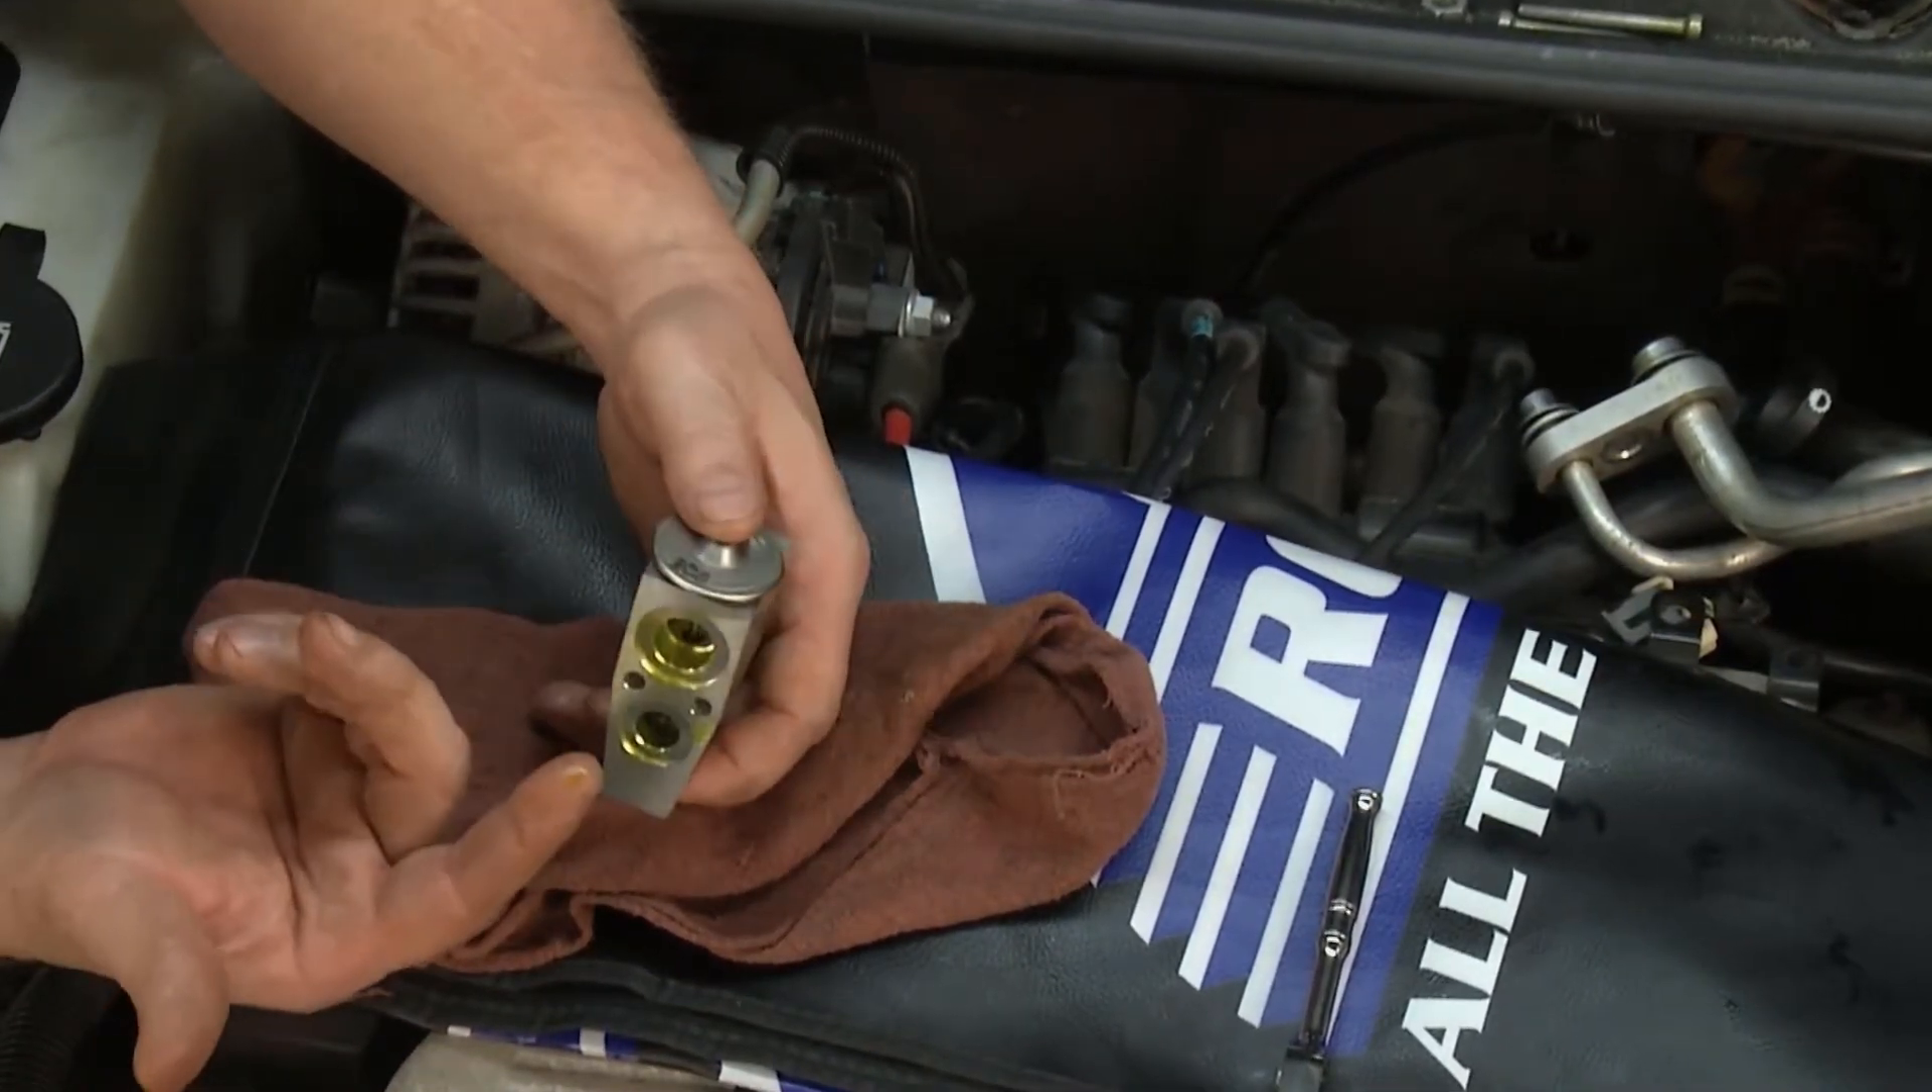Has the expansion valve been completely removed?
Yes.